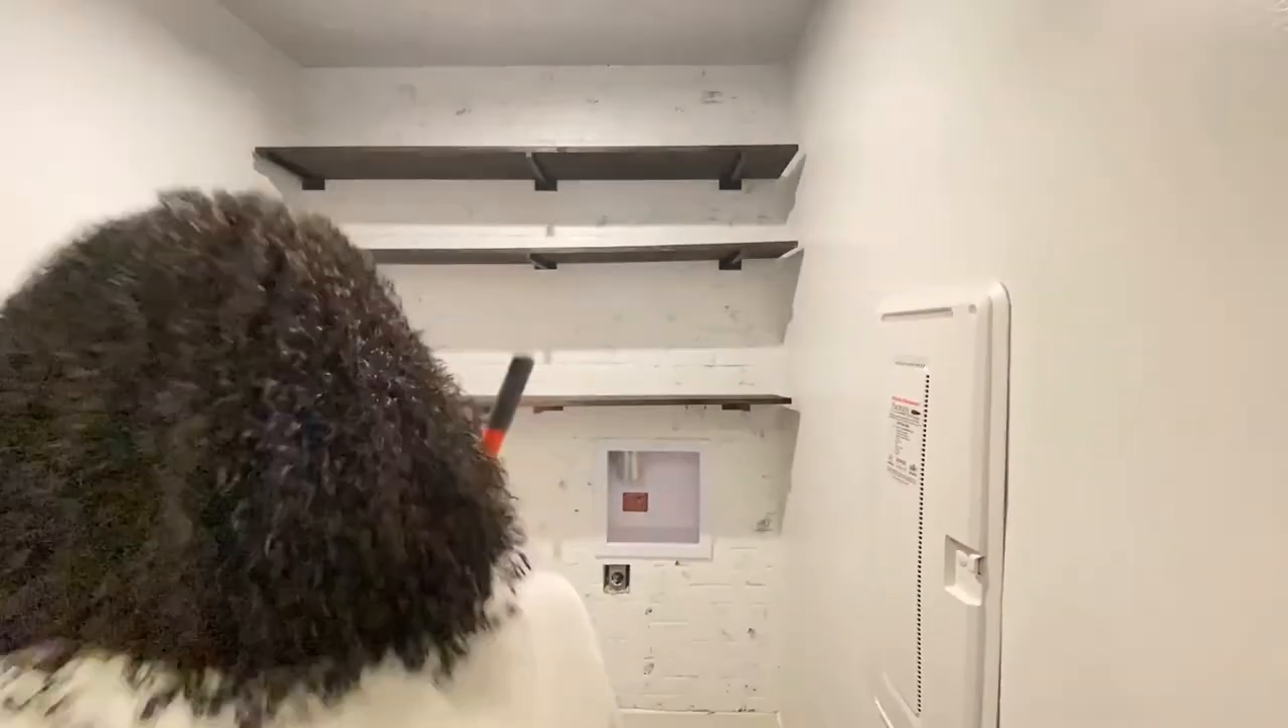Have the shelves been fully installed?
Yes.